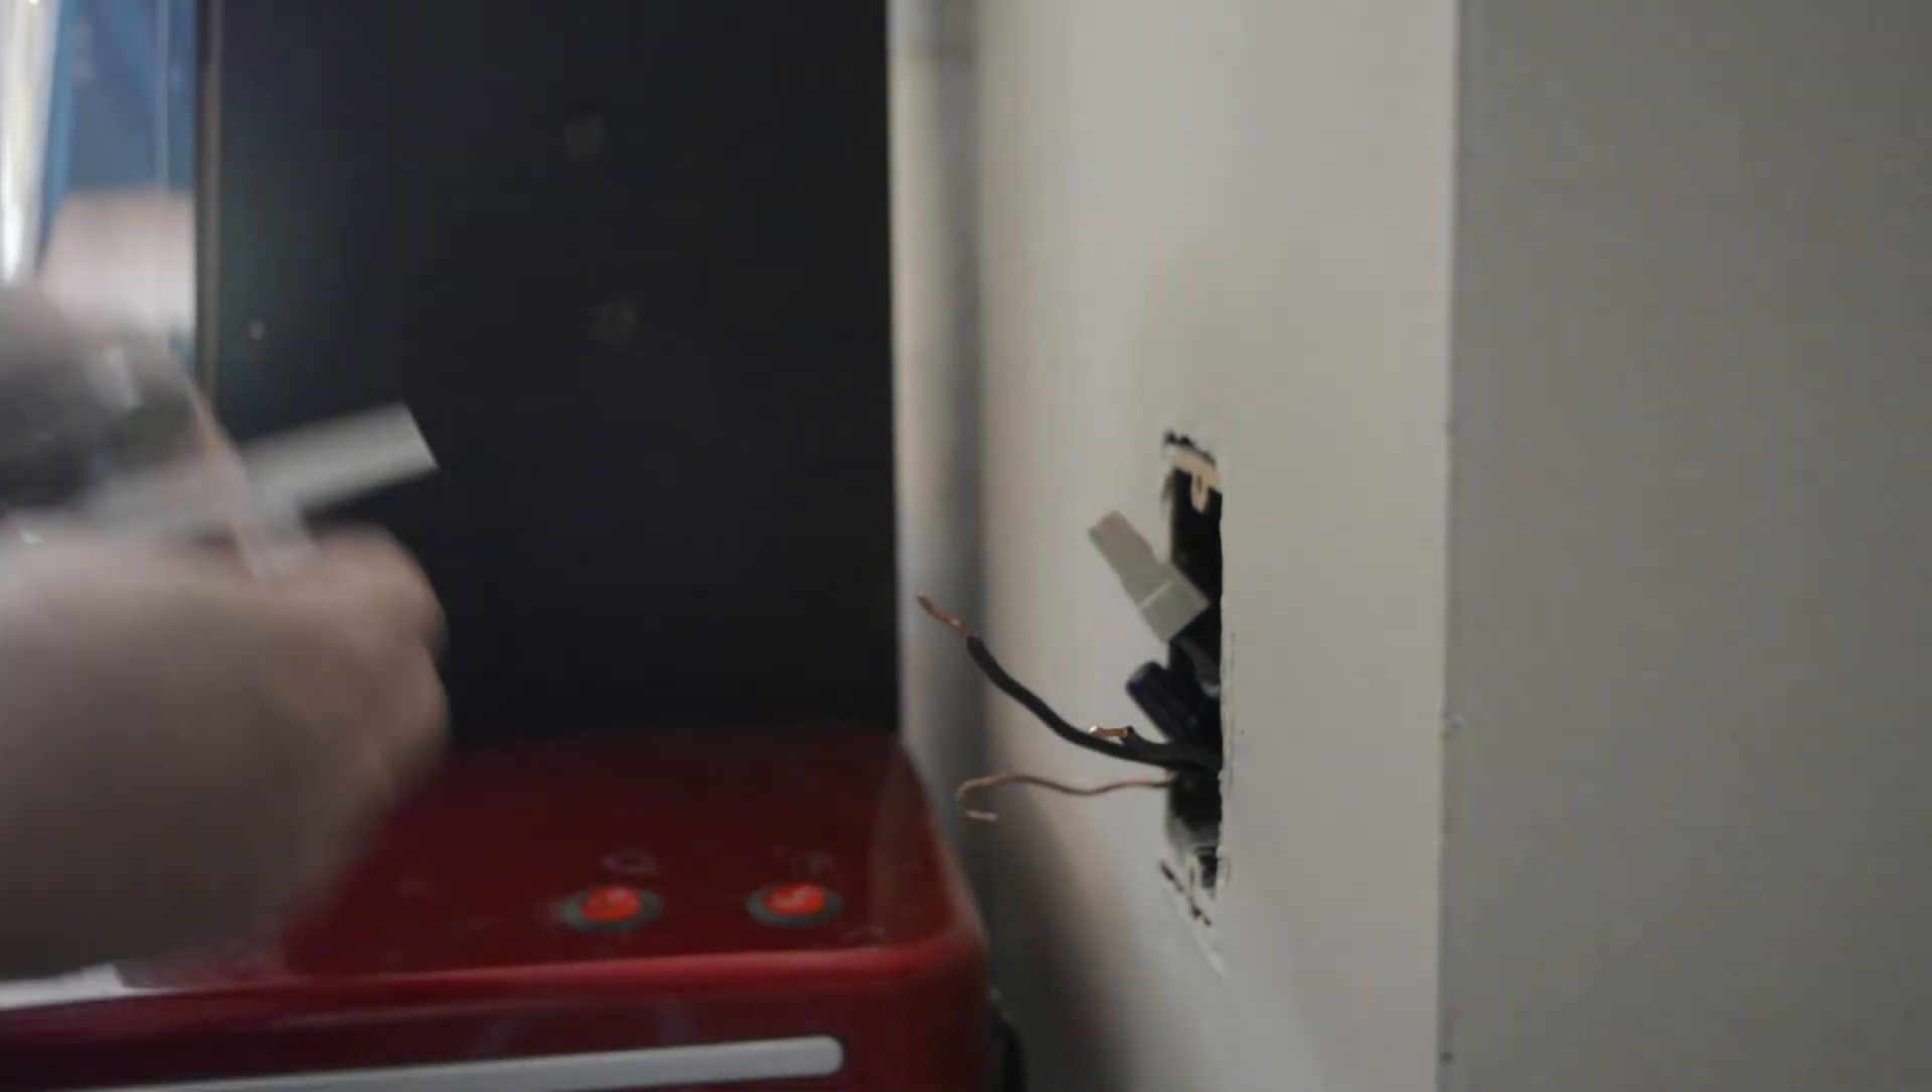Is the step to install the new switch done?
No.